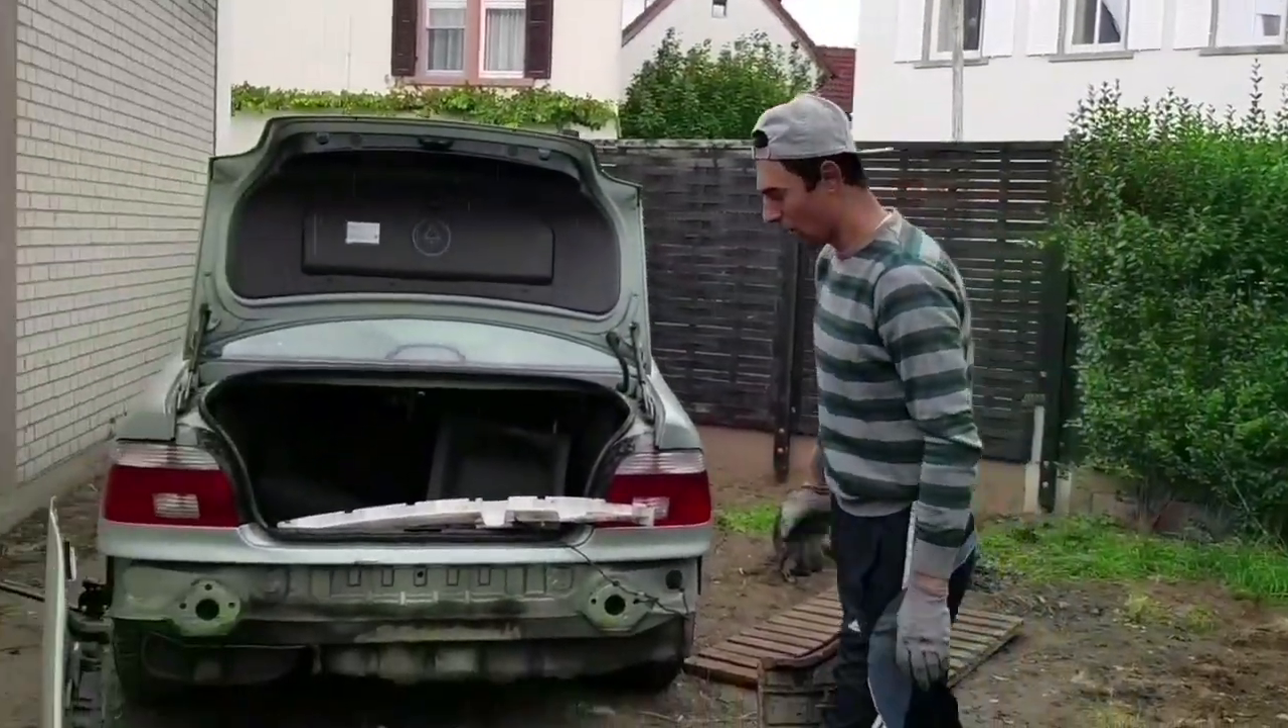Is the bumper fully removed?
Yes.